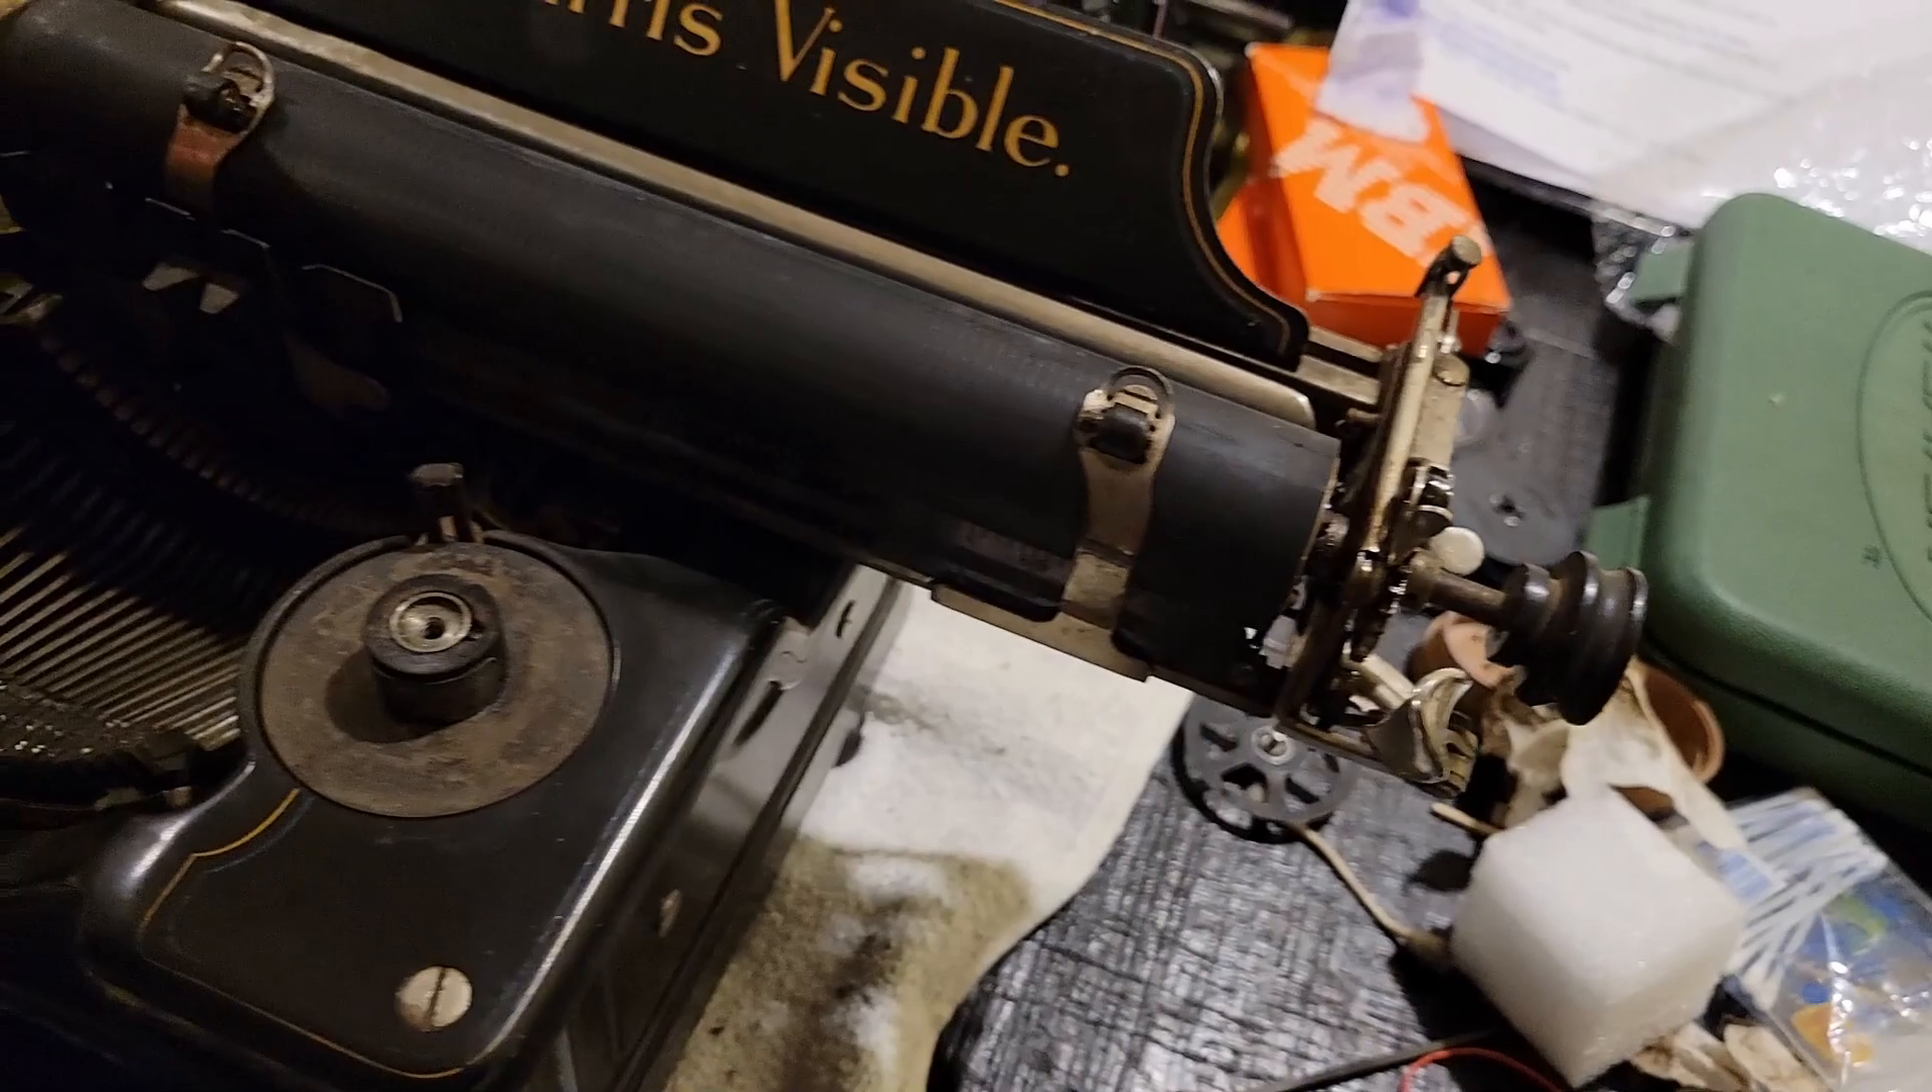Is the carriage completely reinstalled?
Yes.